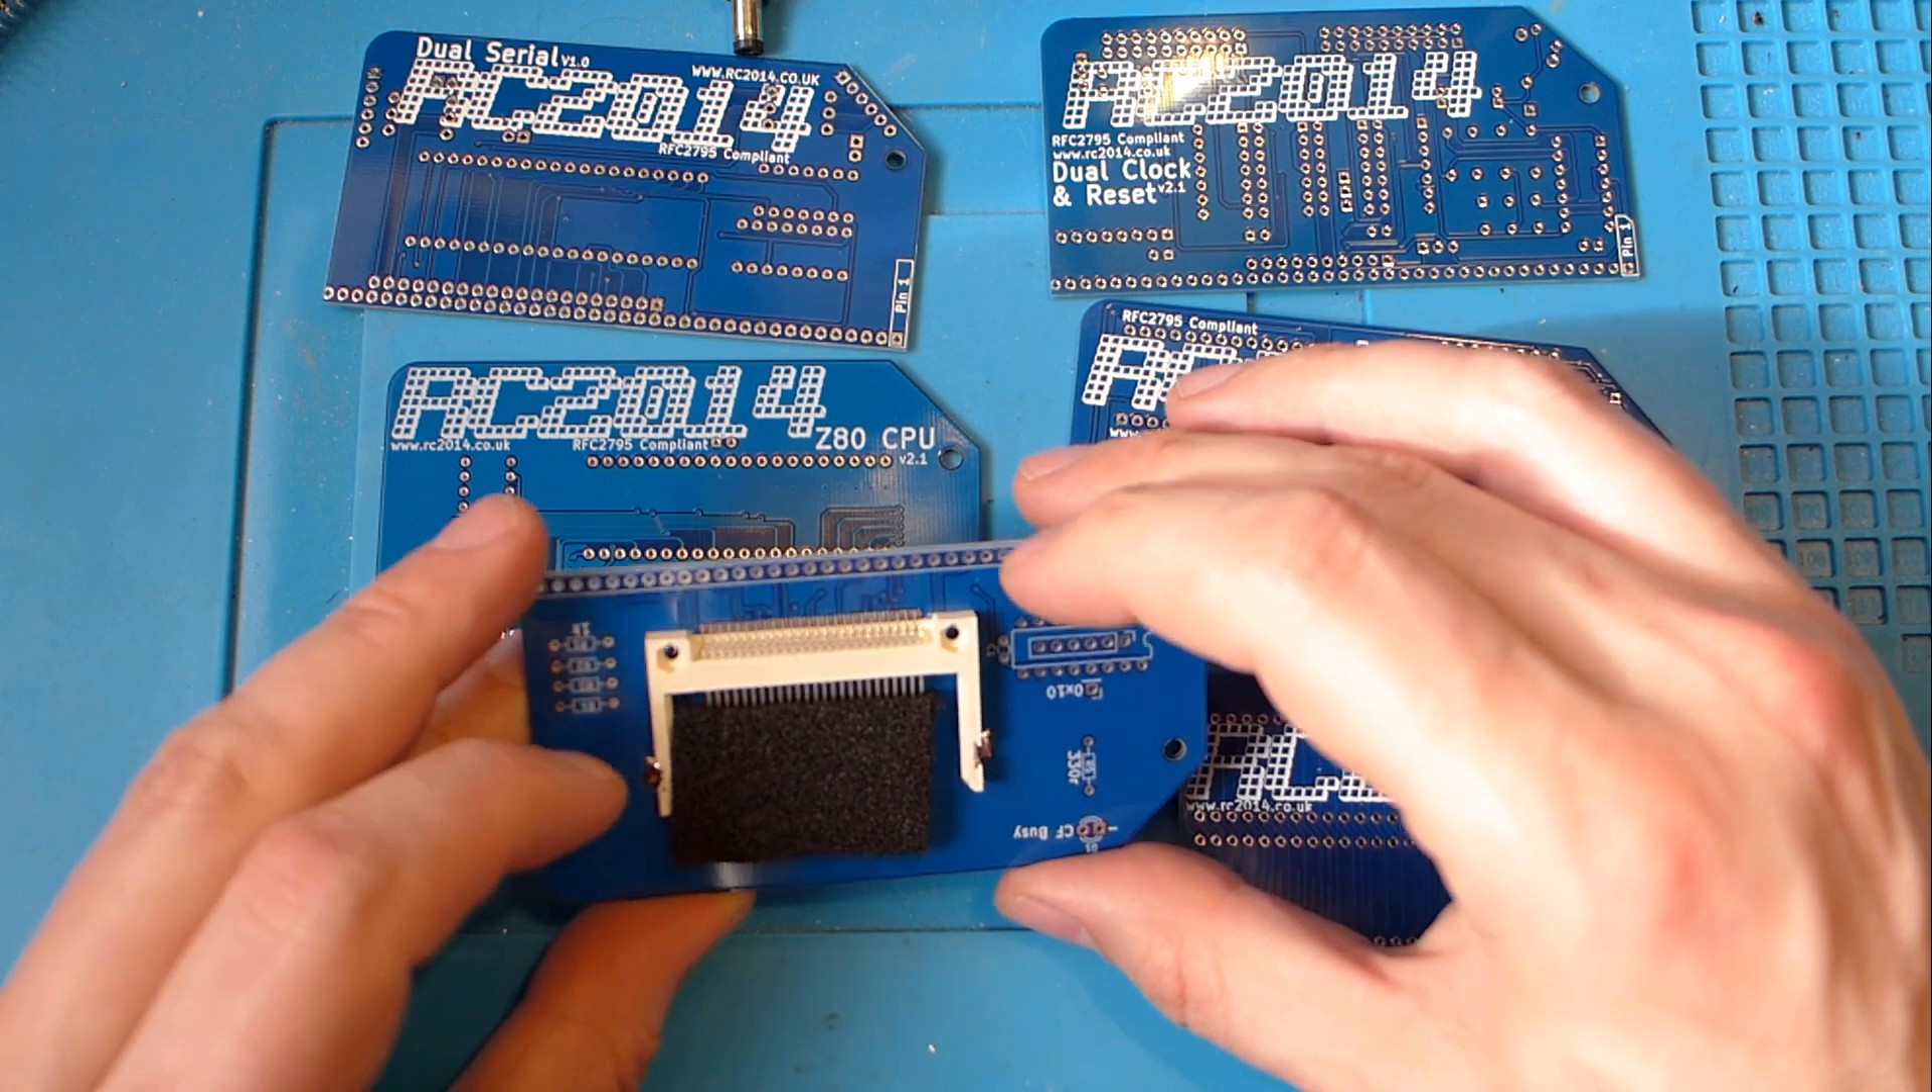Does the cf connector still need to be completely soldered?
No.